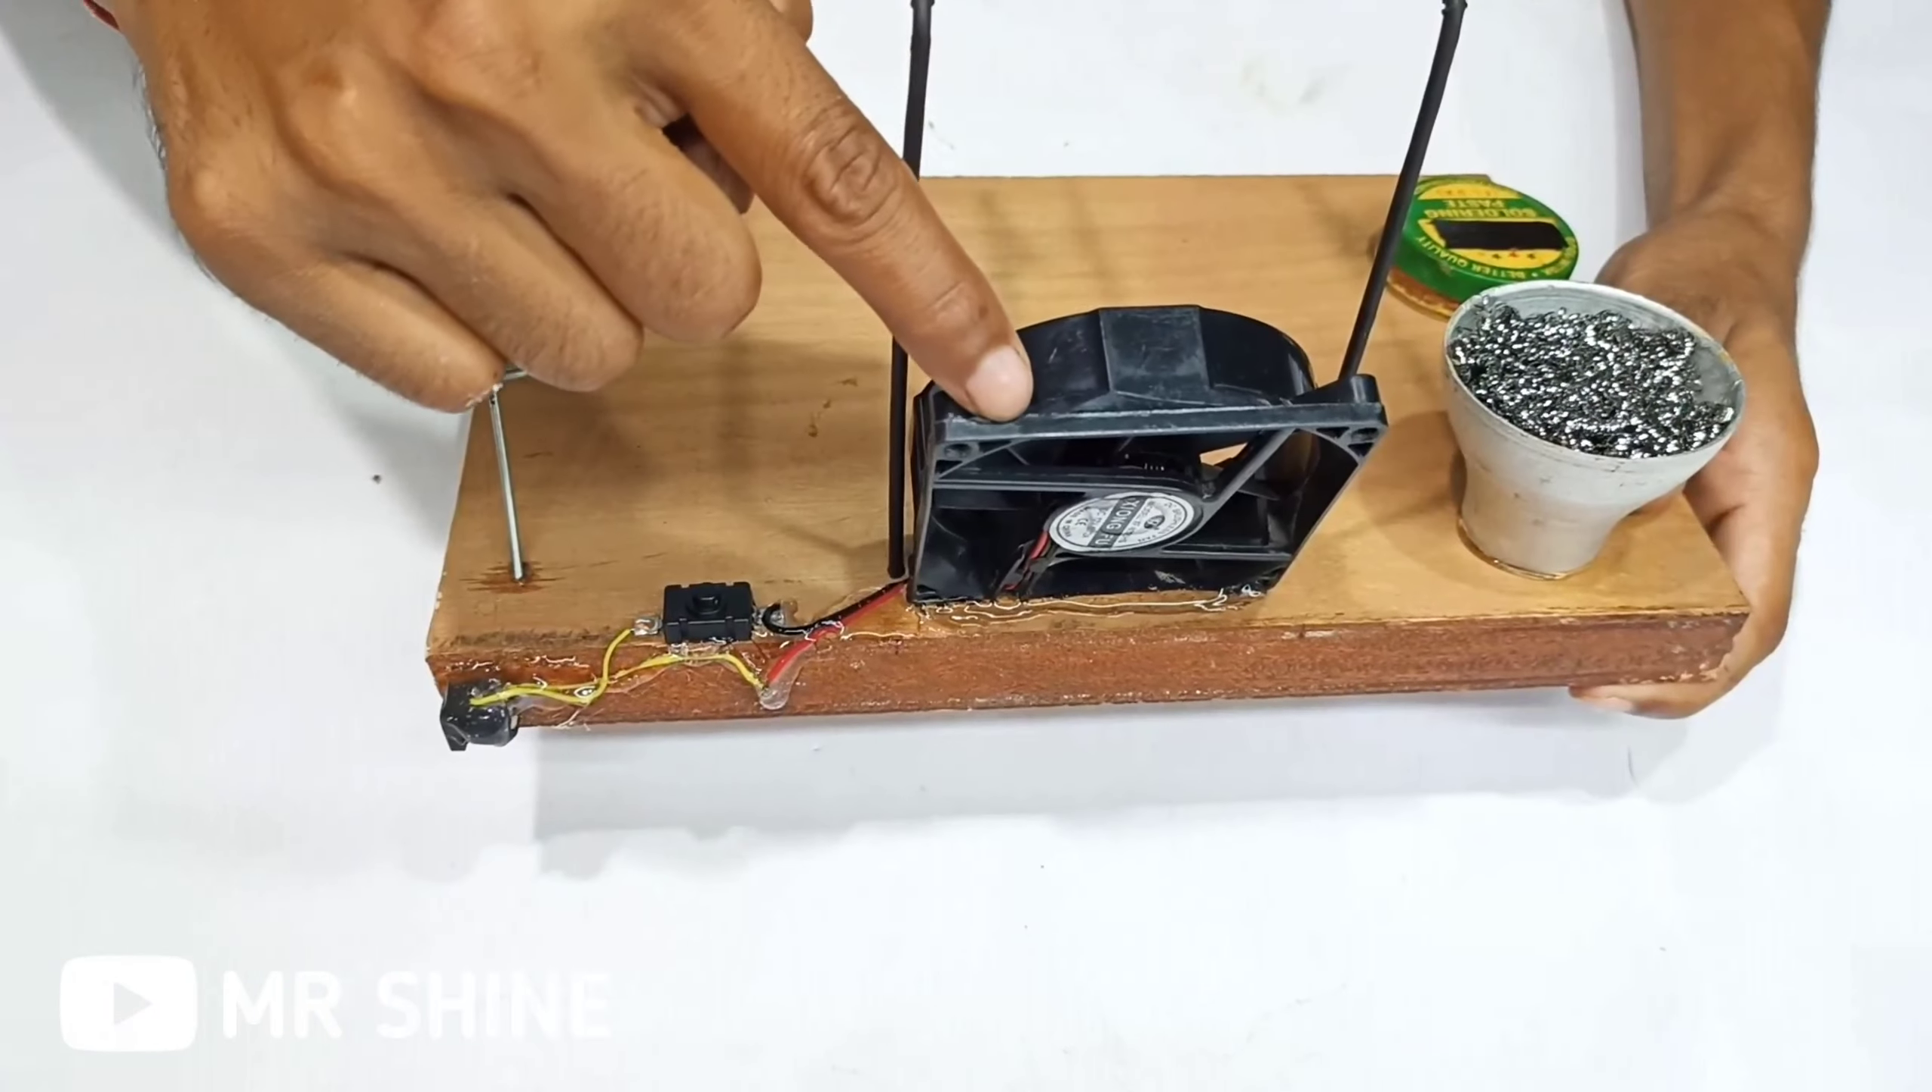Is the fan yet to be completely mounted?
No.